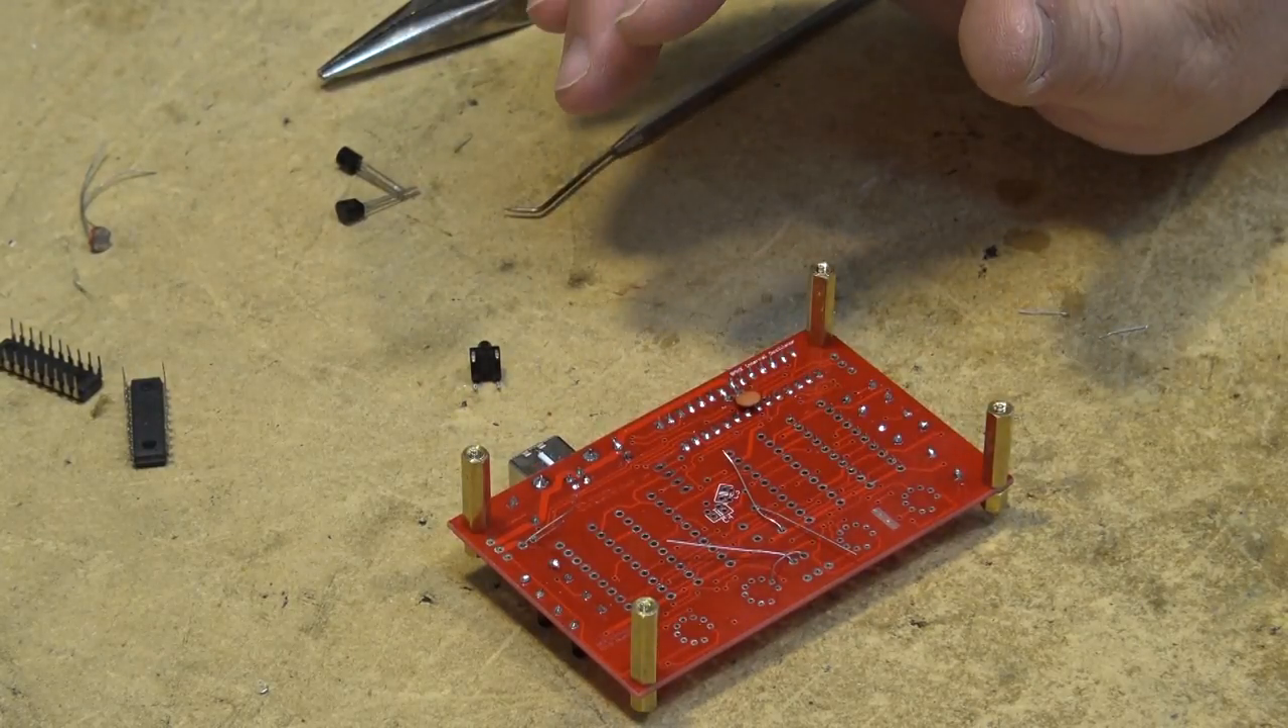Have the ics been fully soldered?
No.